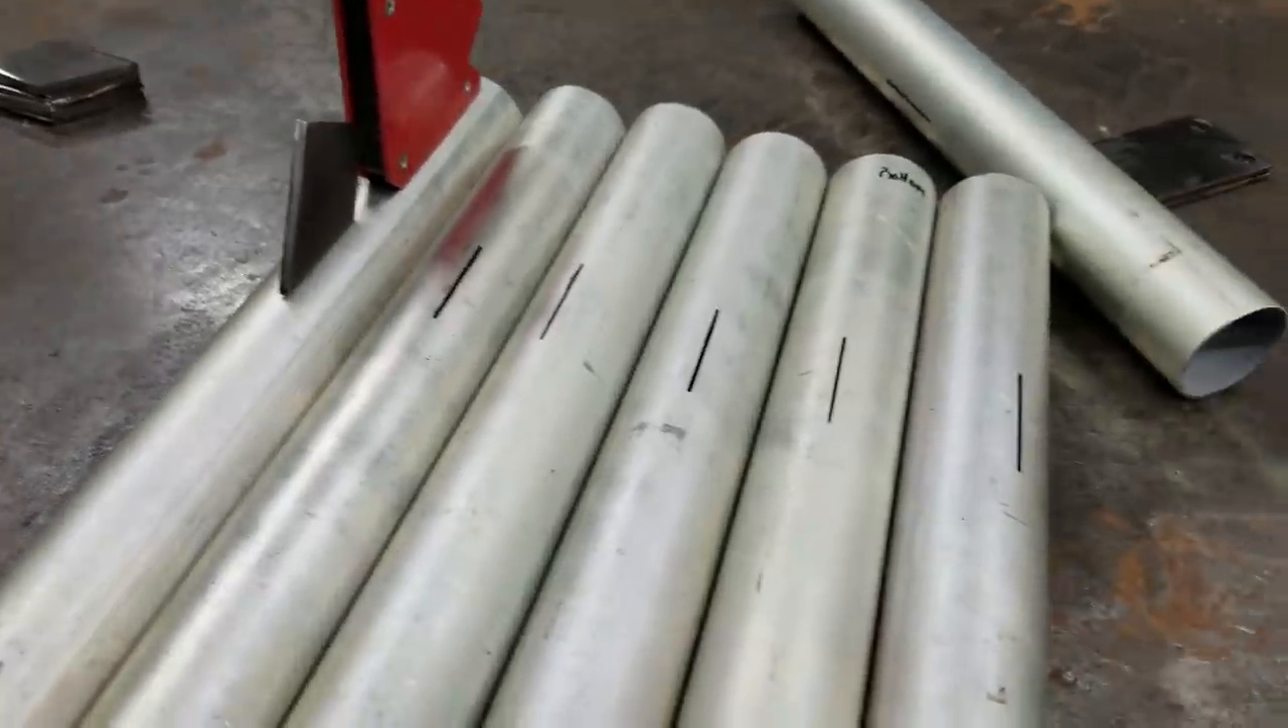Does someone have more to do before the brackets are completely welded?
Yes.